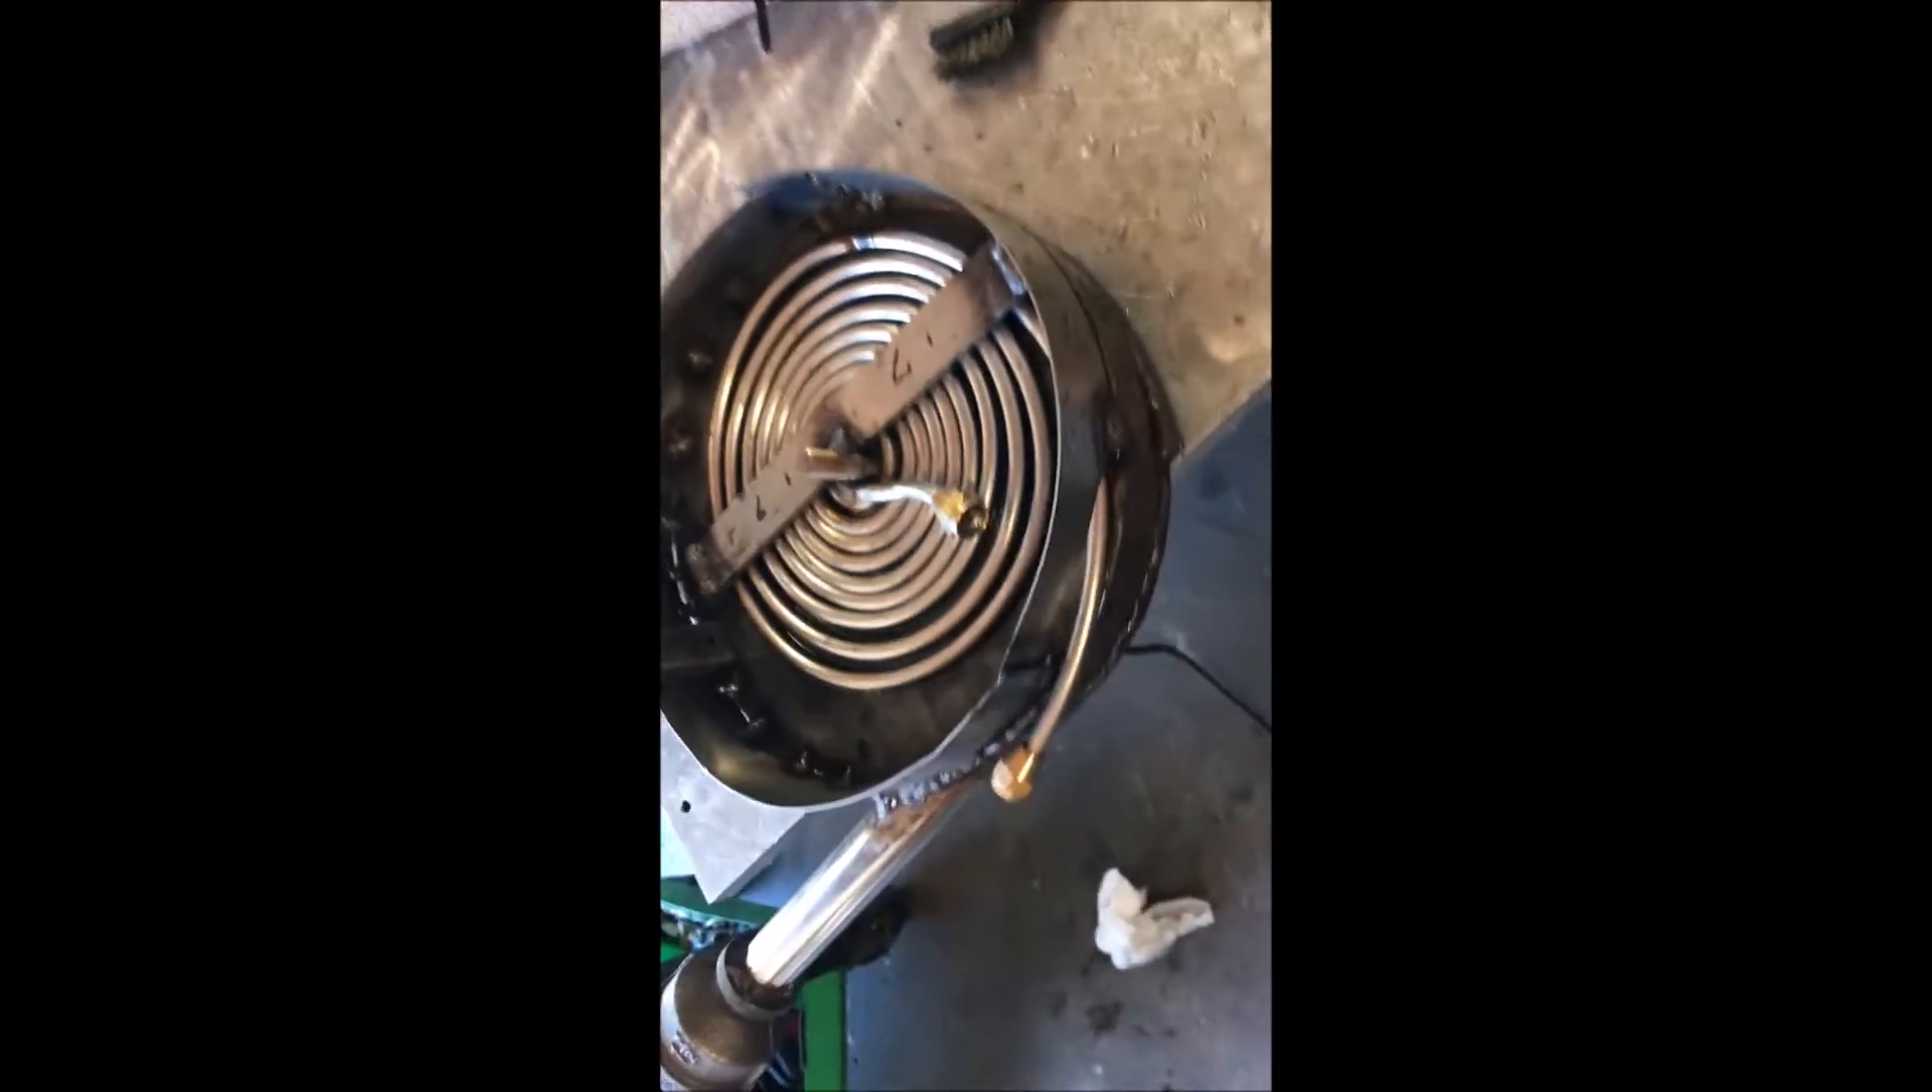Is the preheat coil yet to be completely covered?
Yes.